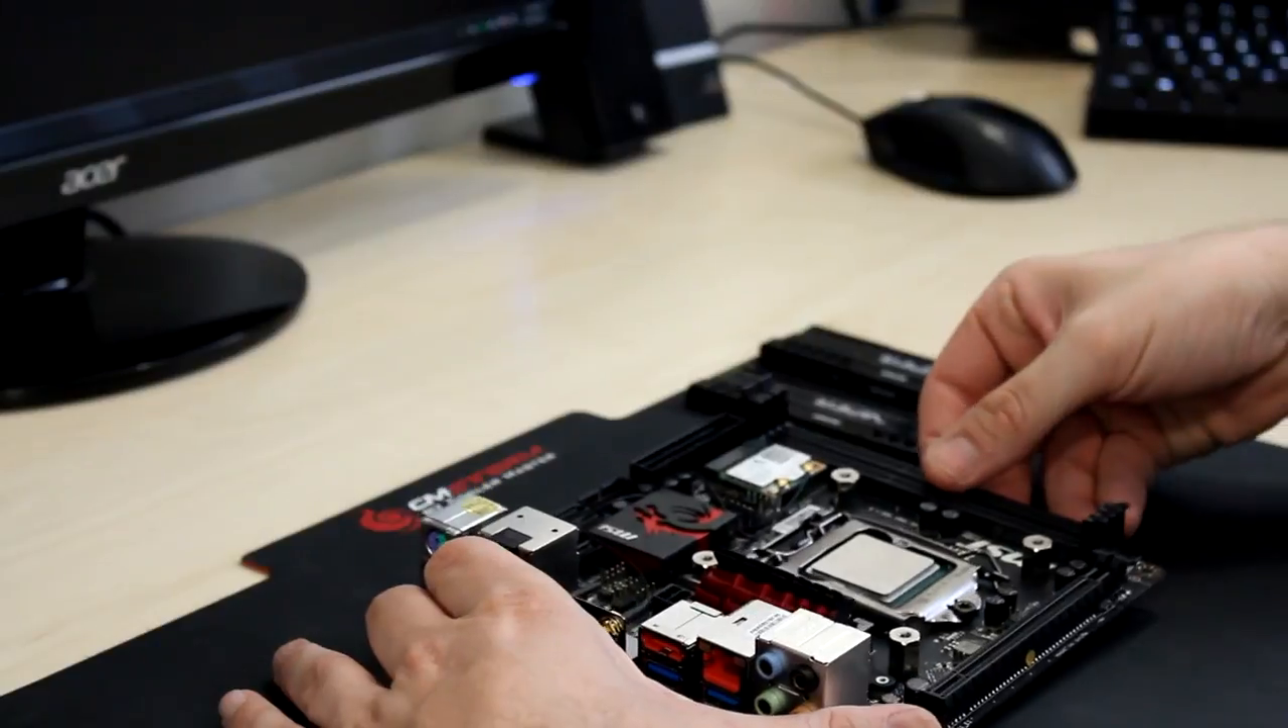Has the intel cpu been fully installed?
Yes.